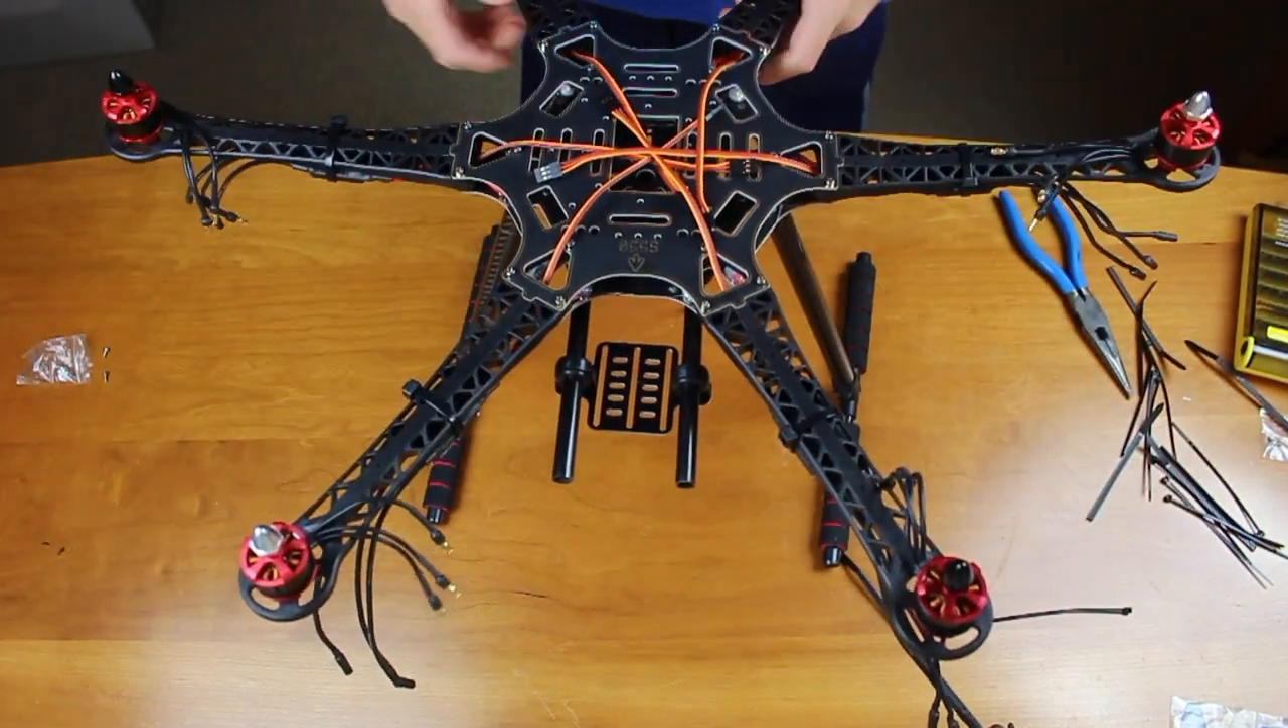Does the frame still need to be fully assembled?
No.